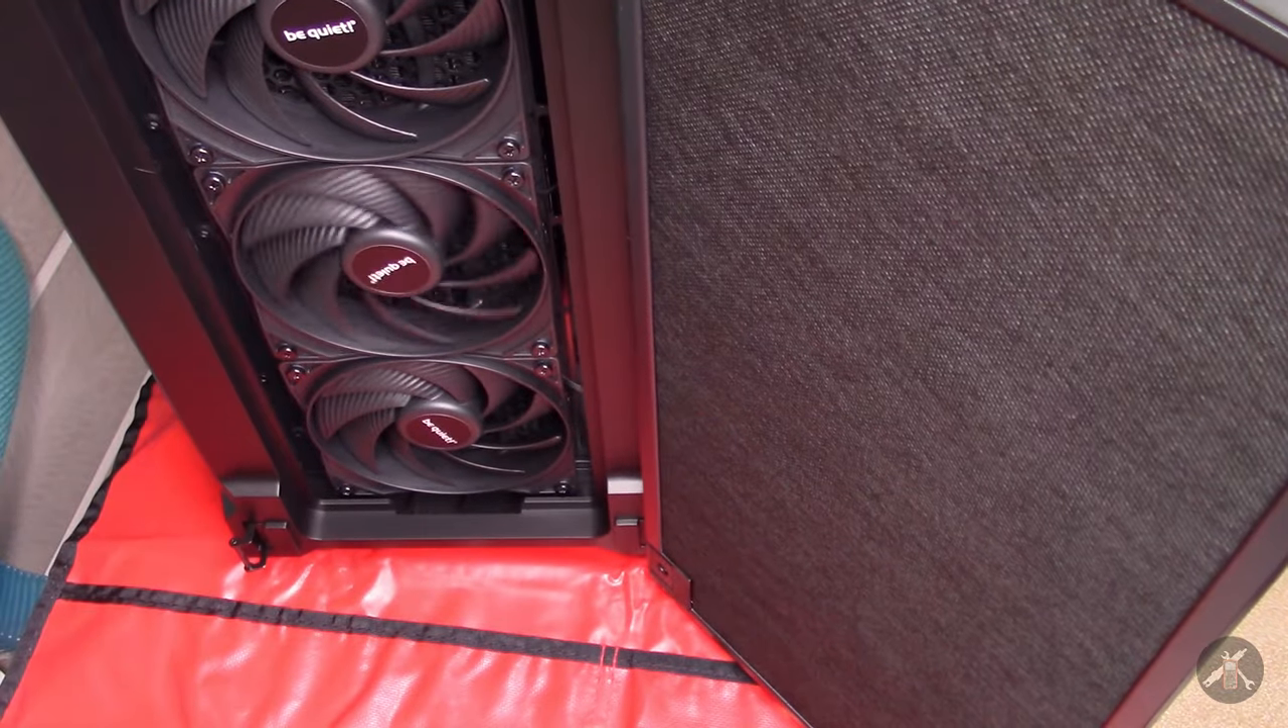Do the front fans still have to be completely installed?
No.